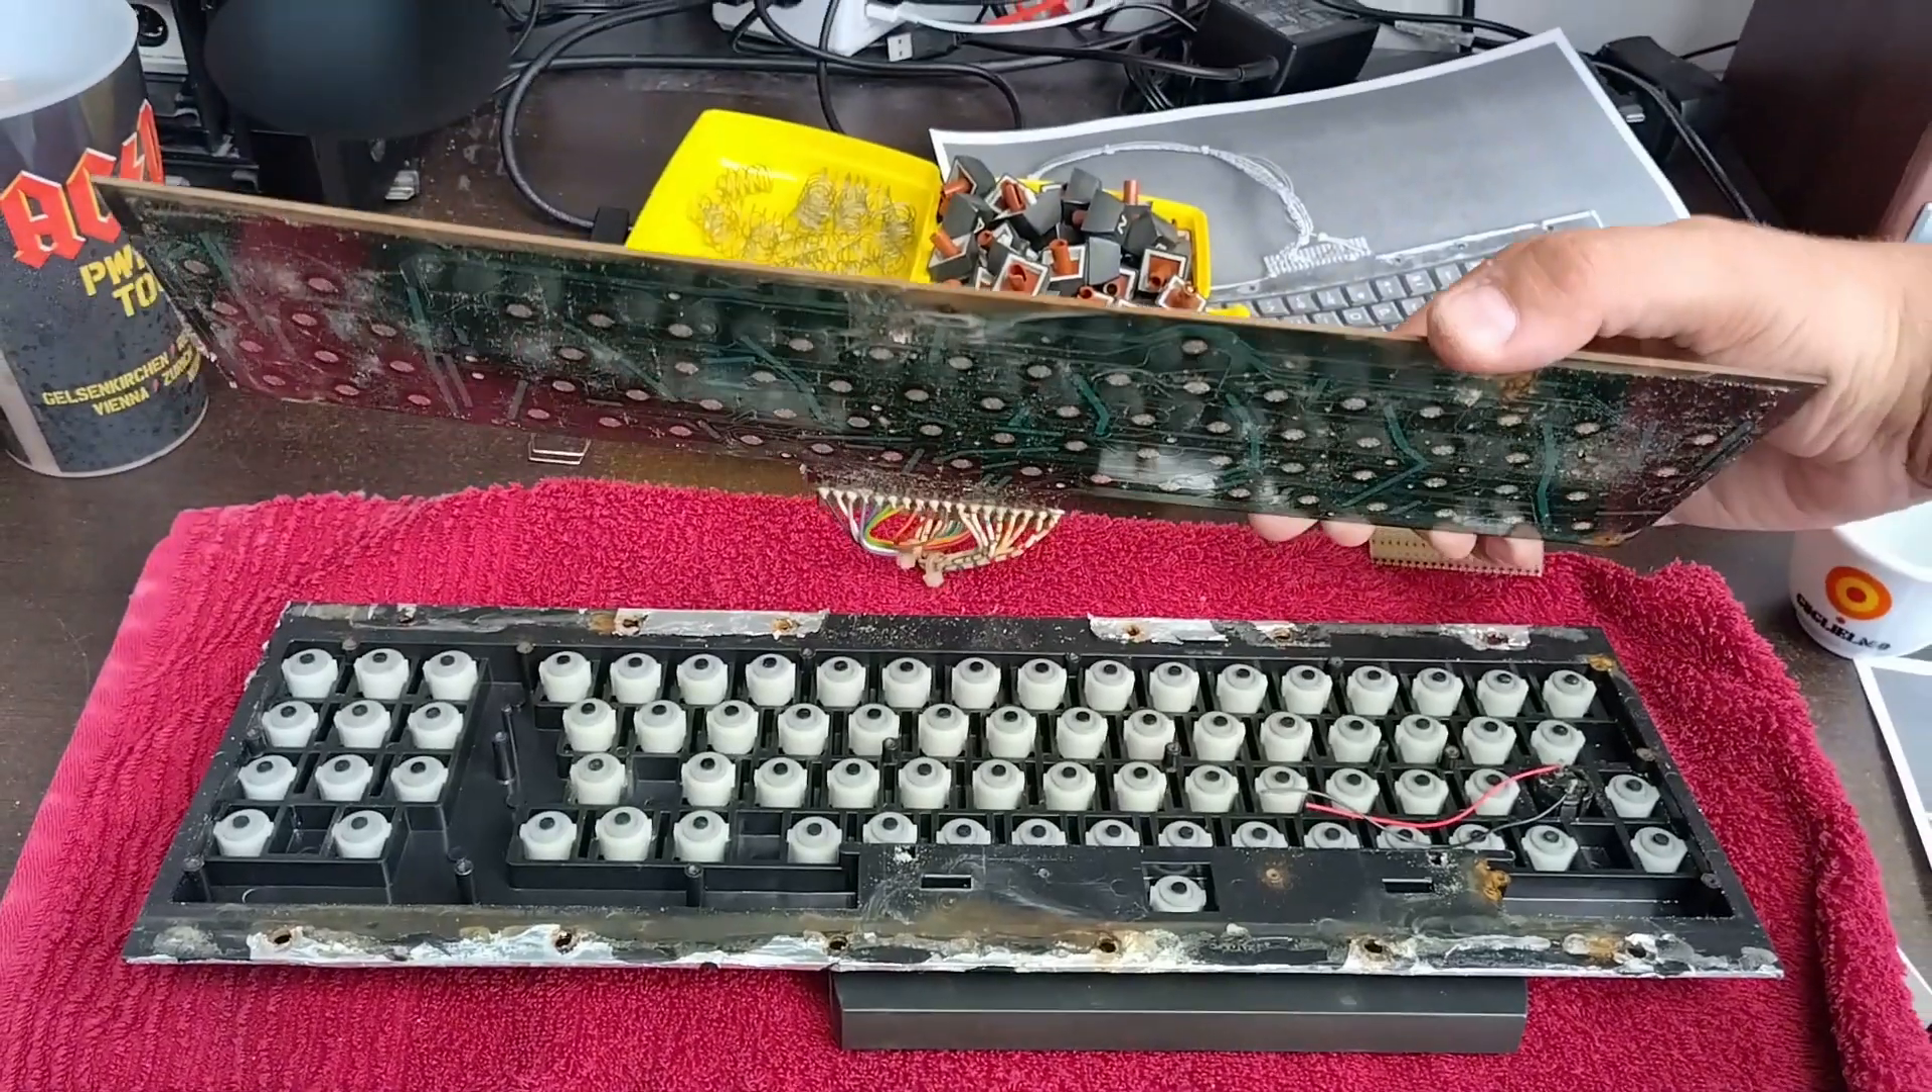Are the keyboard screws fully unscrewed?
Yes.